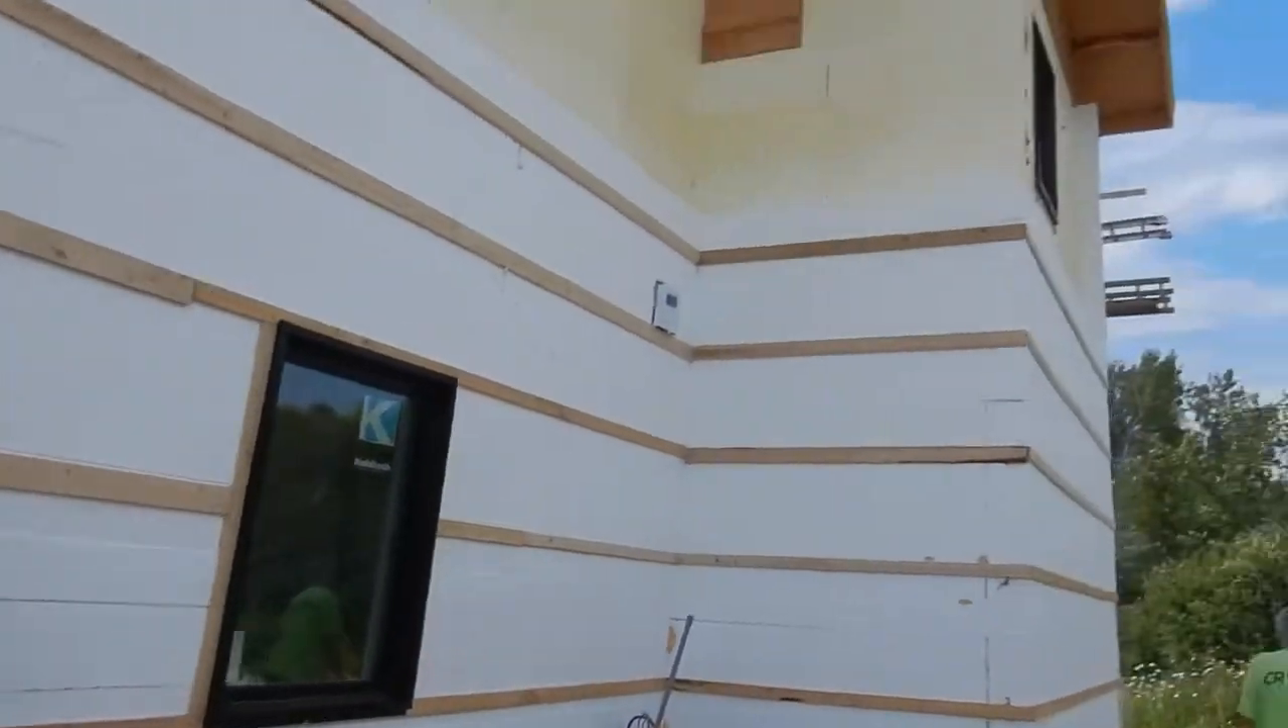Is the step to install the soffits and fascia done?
No.